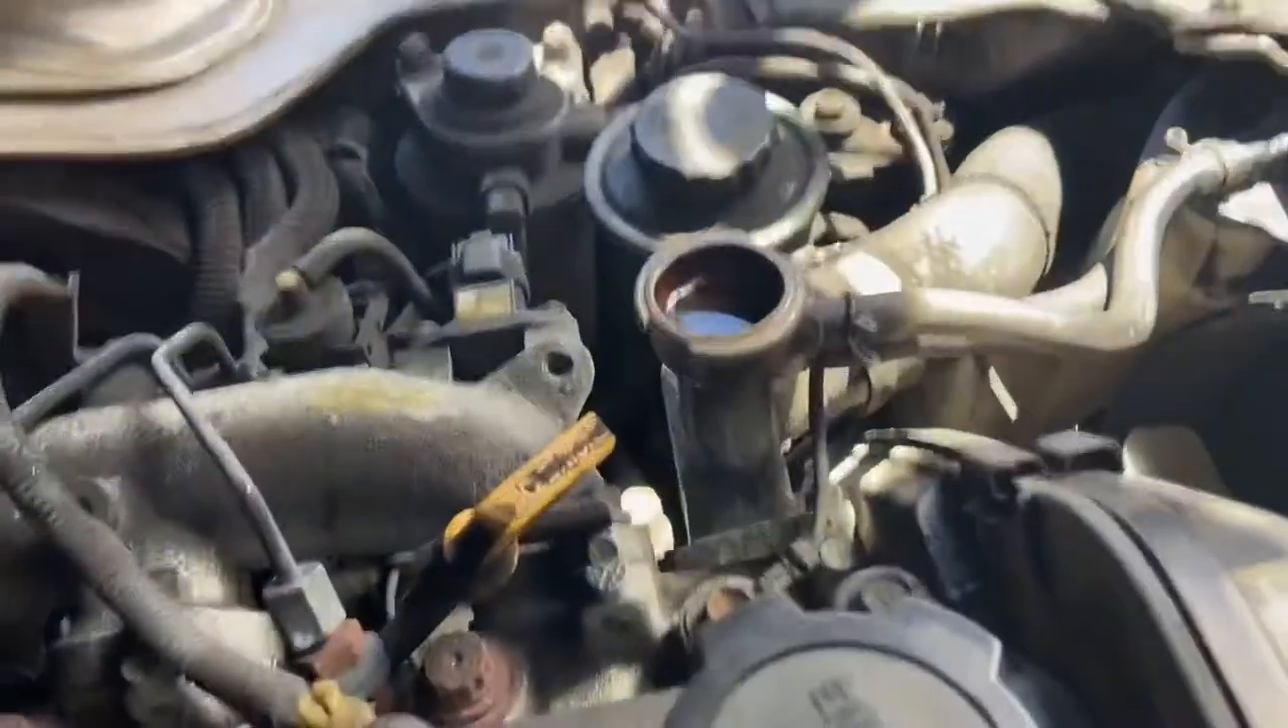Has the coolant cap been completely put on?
No.